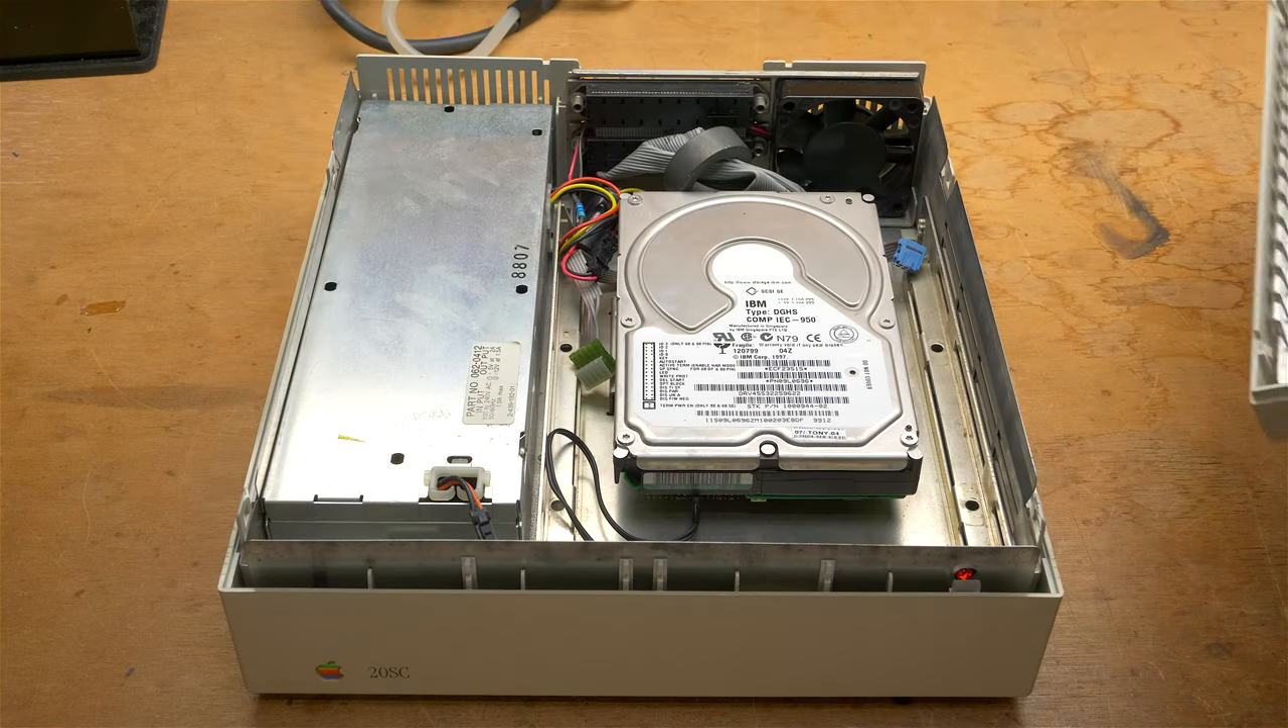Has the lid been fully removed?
Yes.